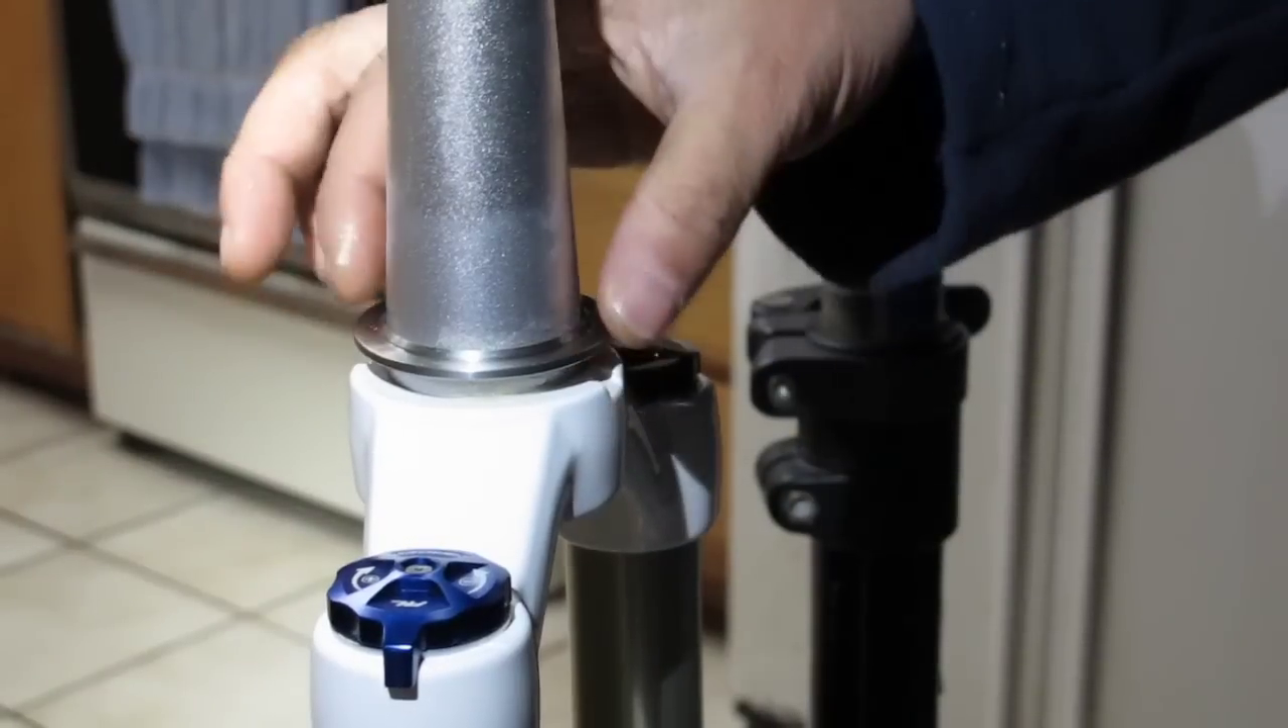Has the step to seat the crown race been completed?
No.